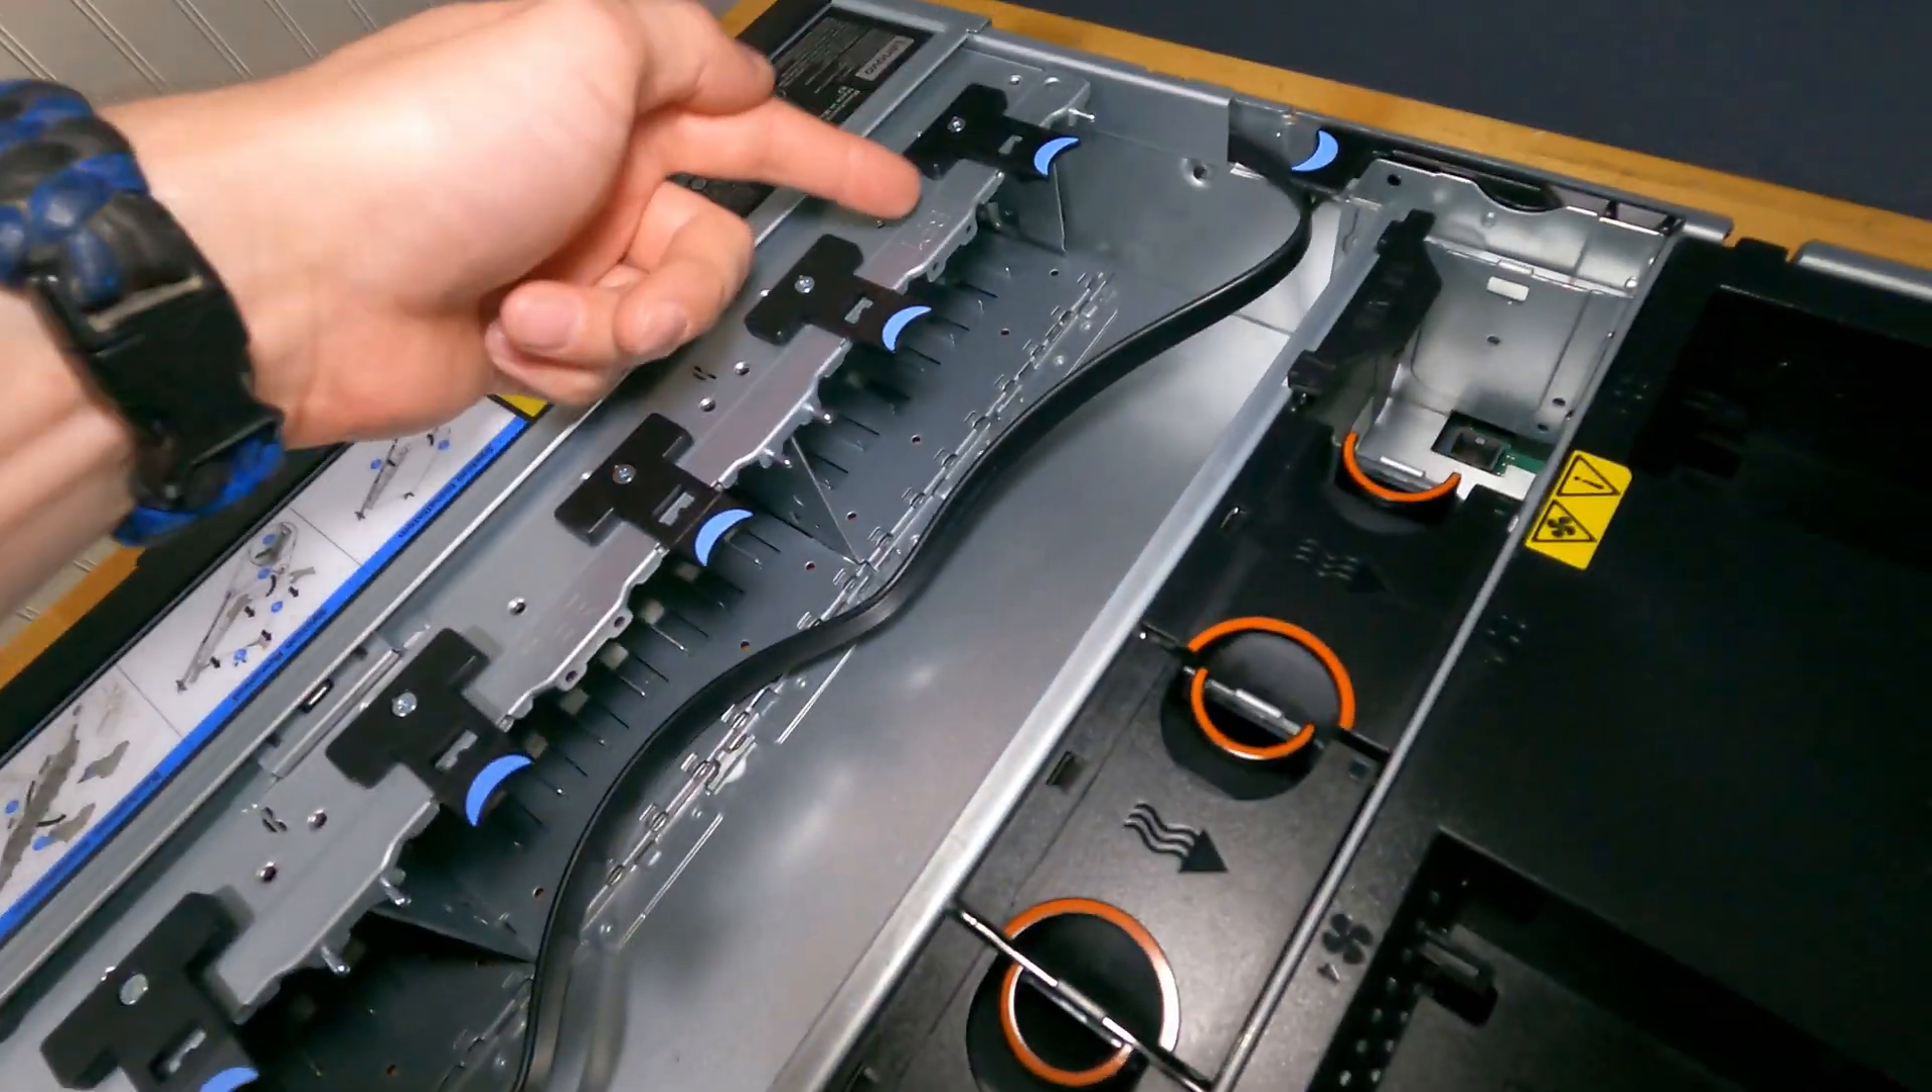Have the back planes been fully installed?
No.